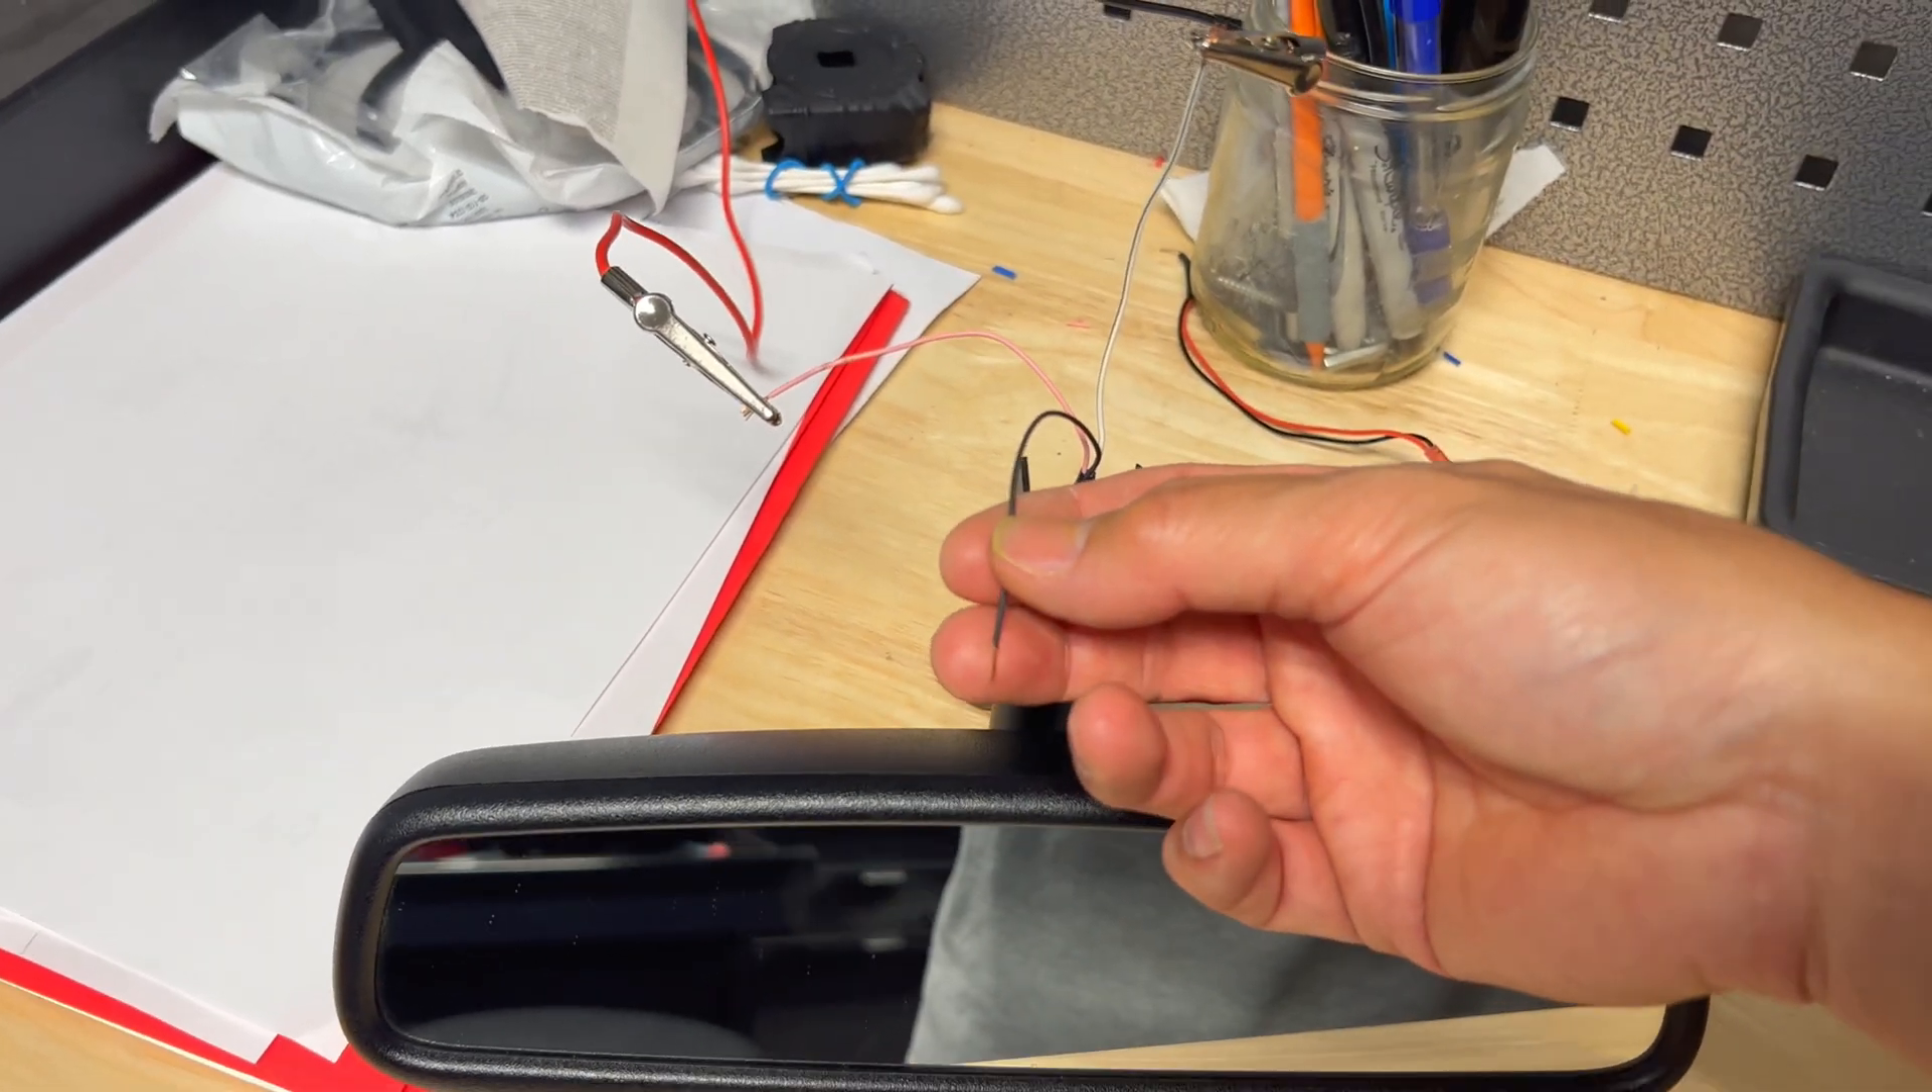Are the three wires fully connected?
No.